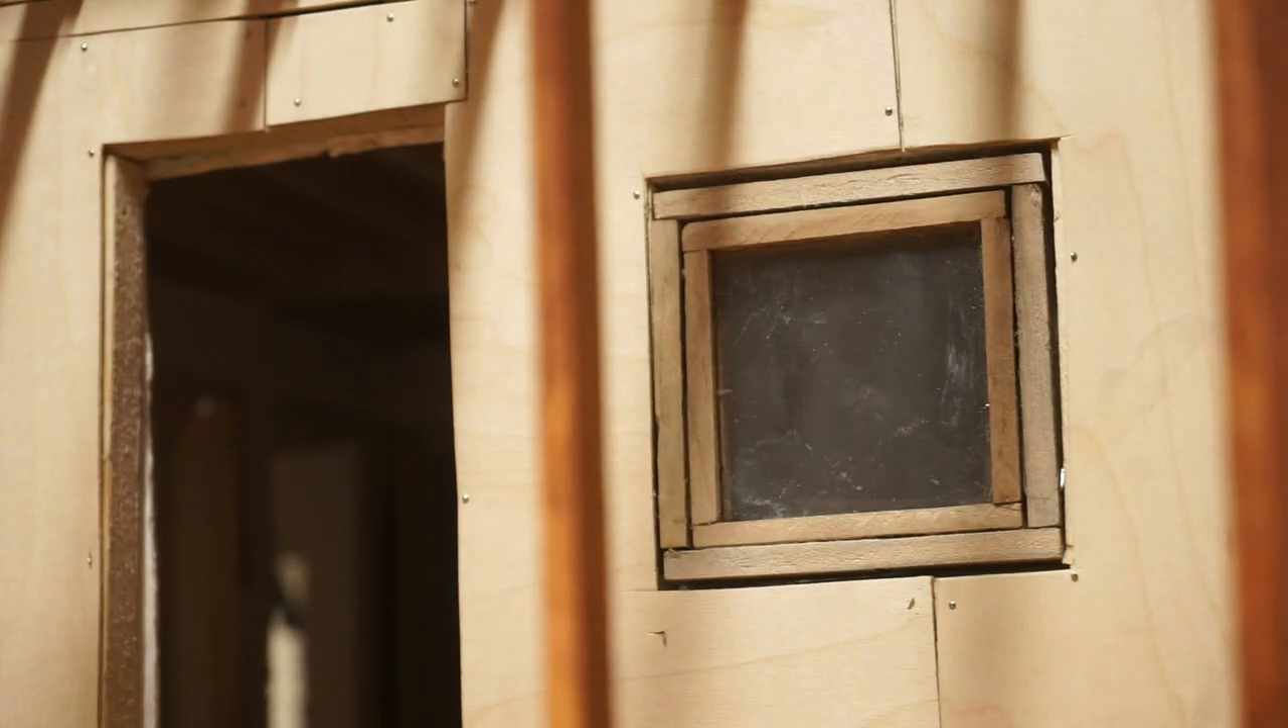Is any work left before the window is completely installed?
No.